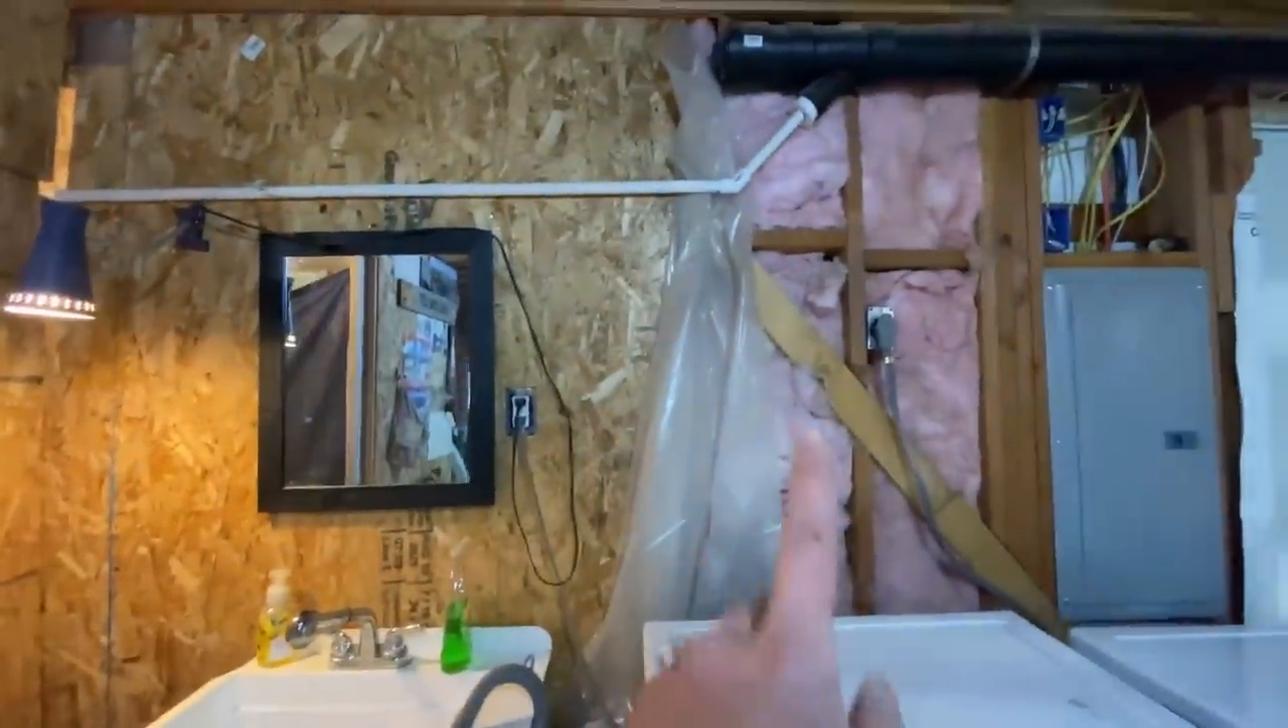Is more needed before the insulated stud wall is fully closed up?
Yes.